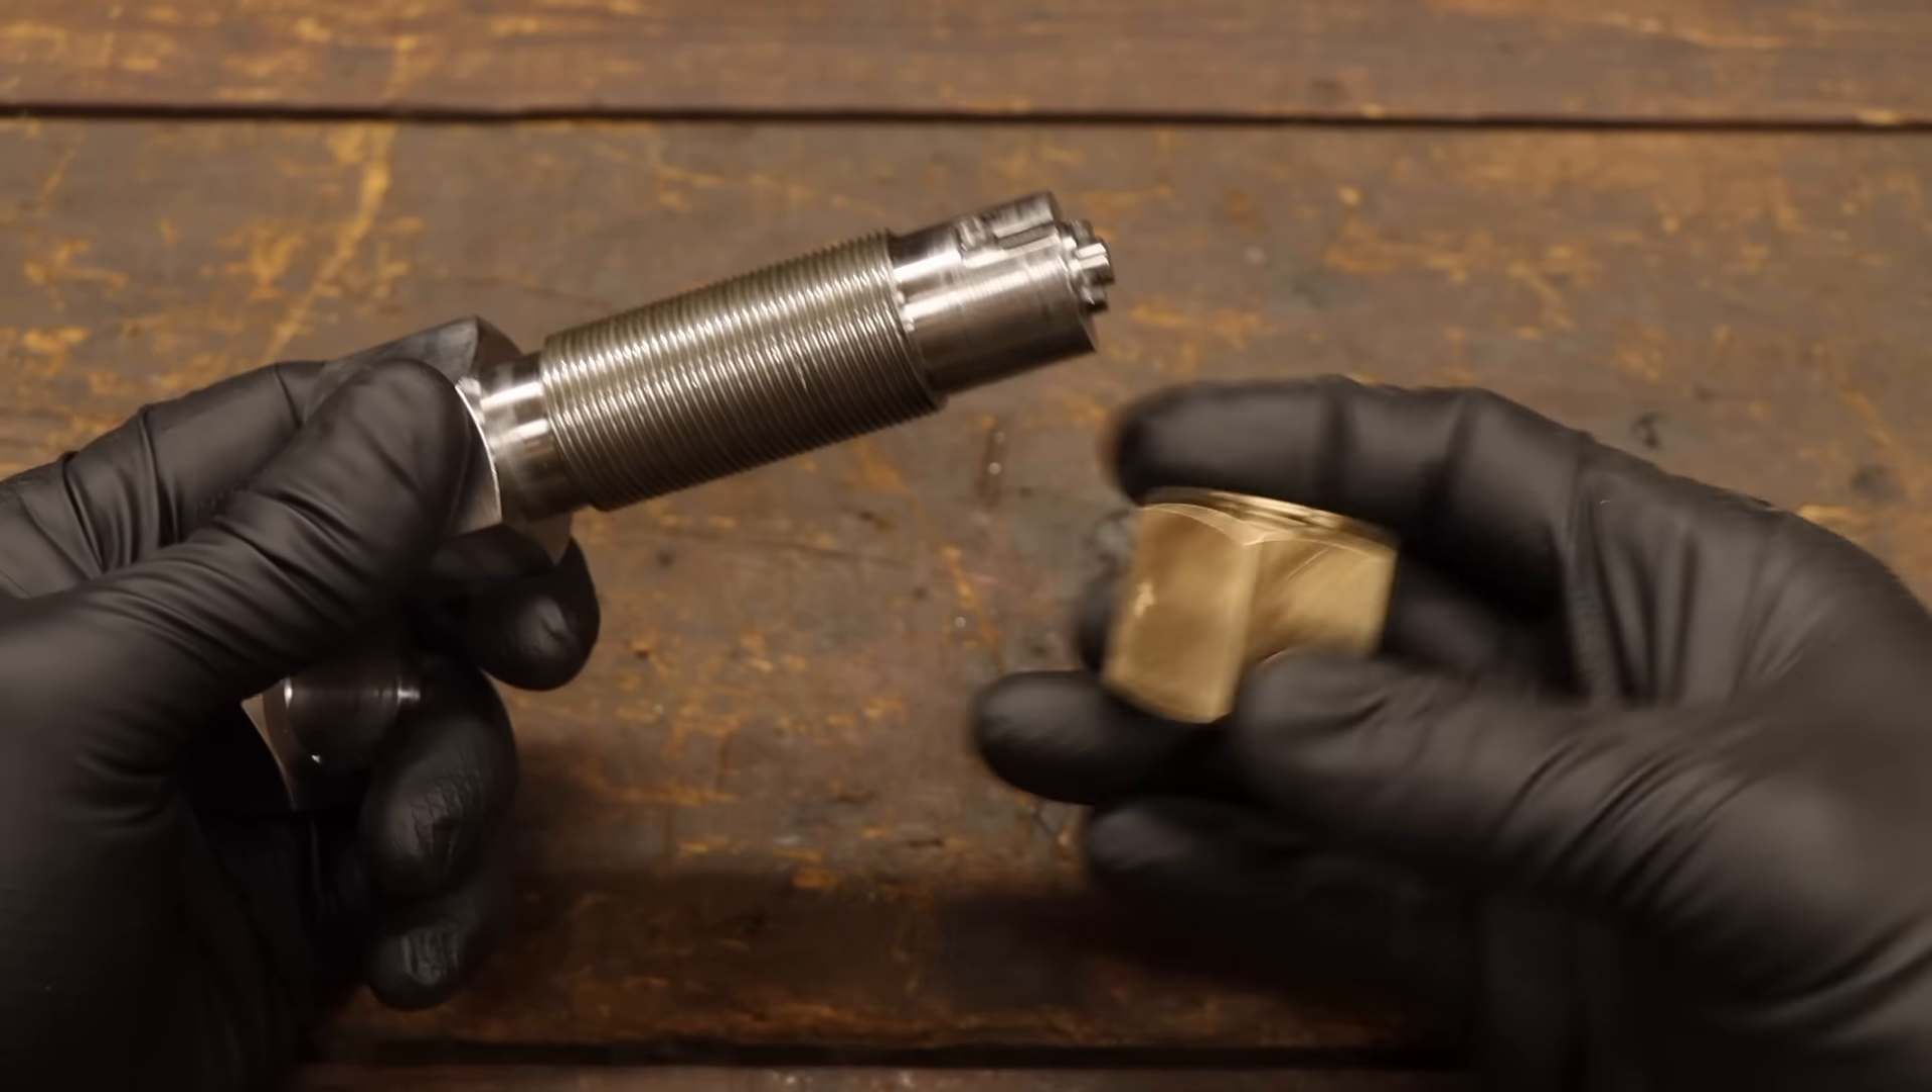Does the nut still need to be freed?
No.